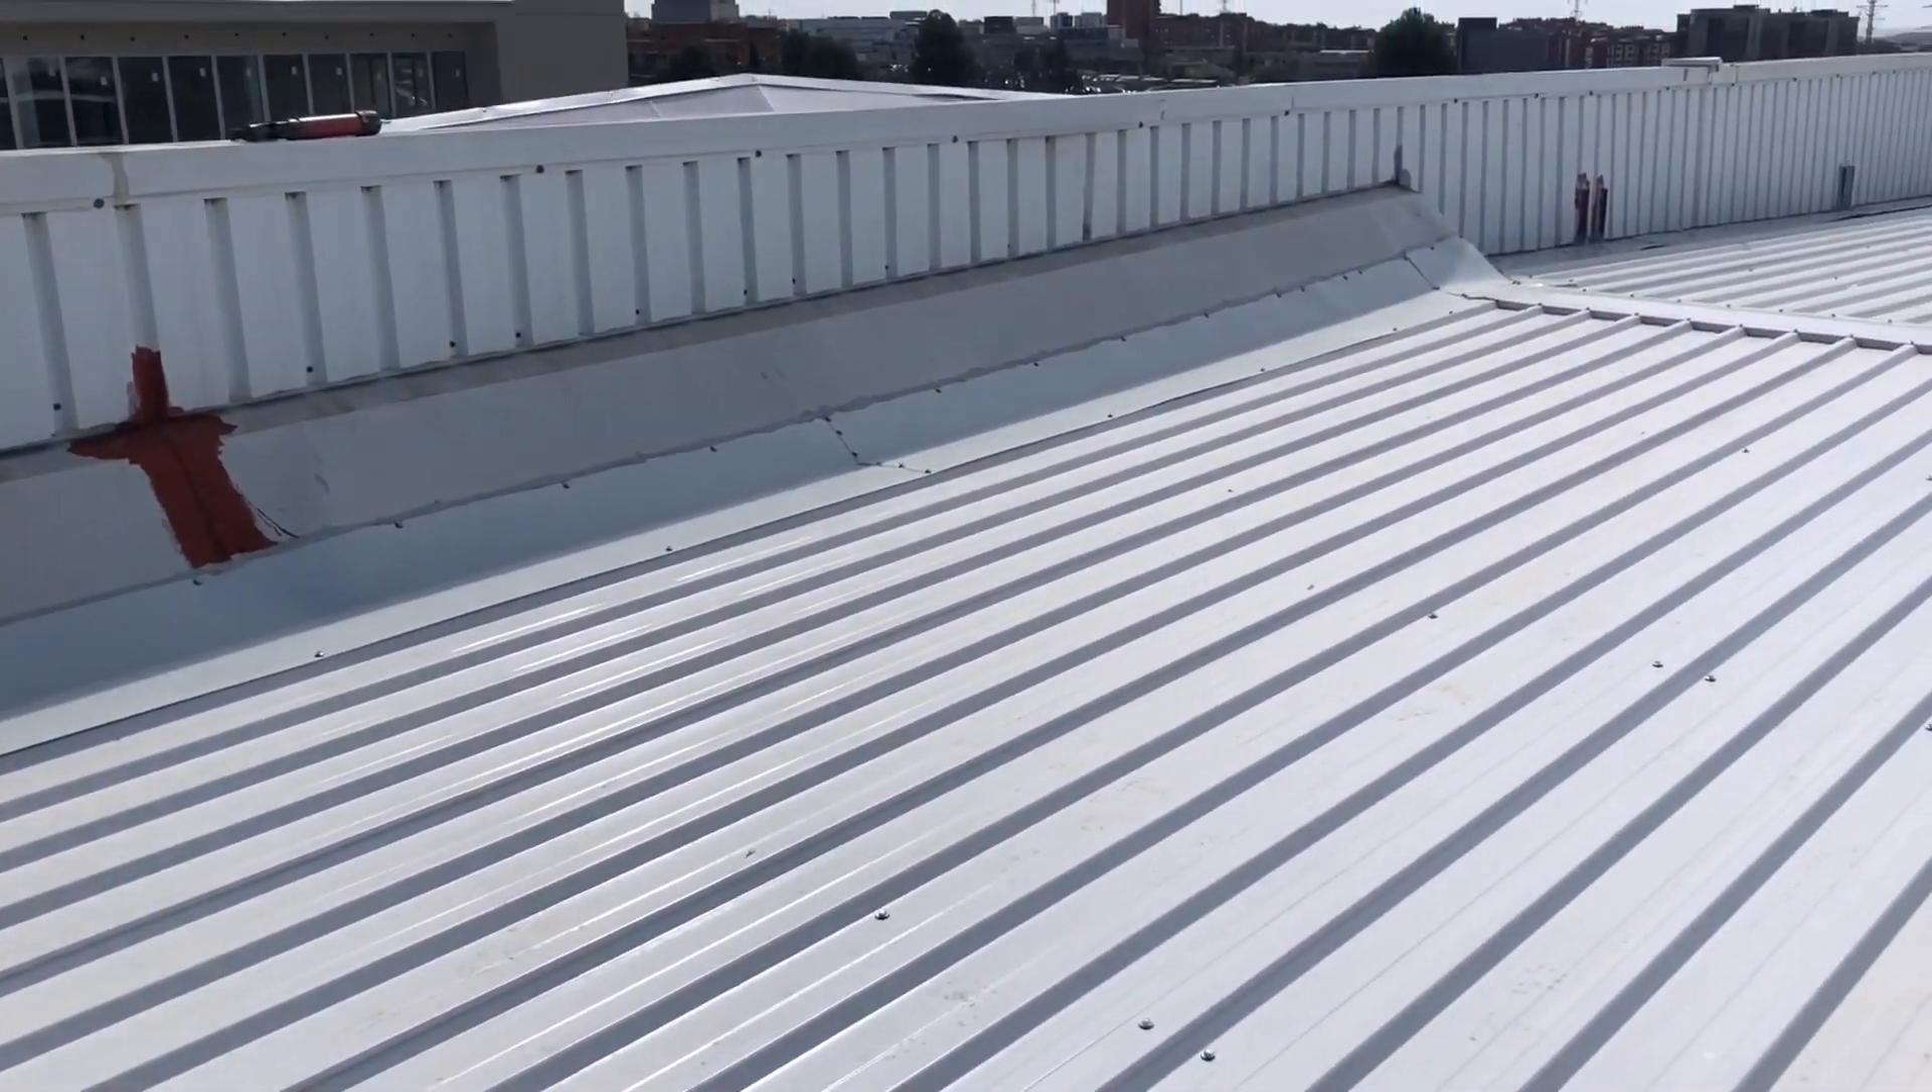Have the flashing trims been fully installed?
Yes.